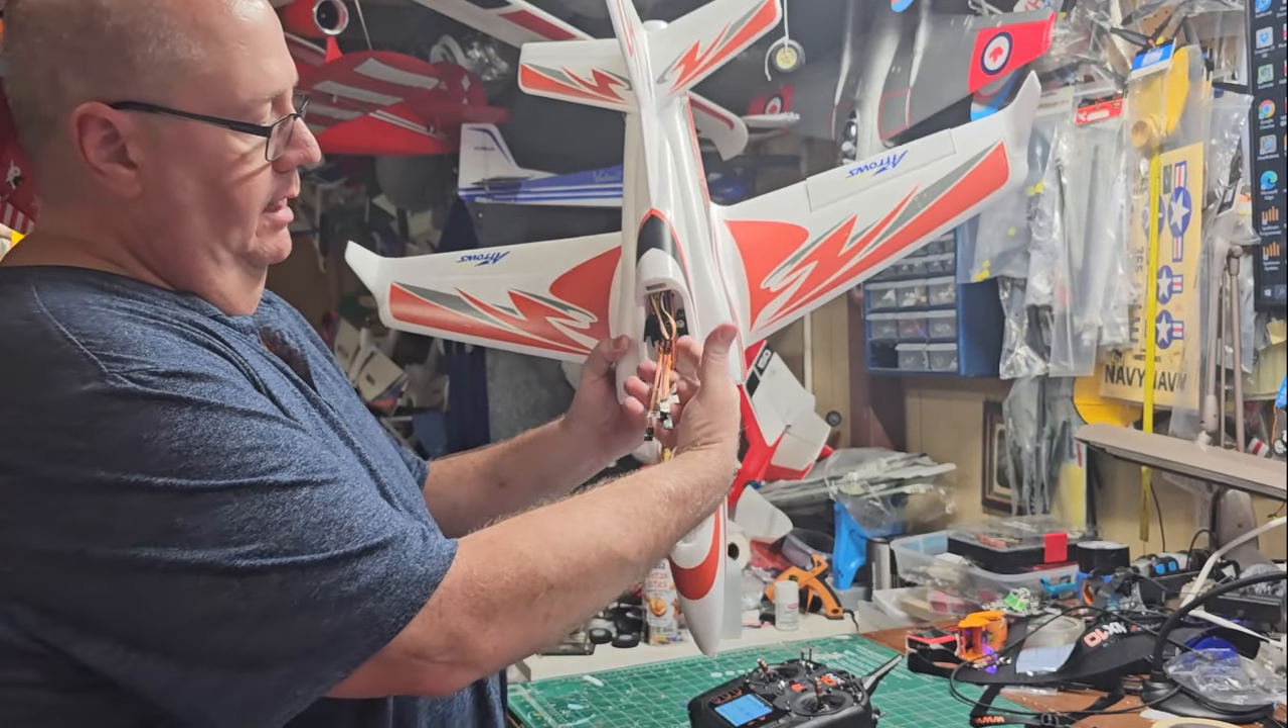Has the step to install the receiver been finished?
No.